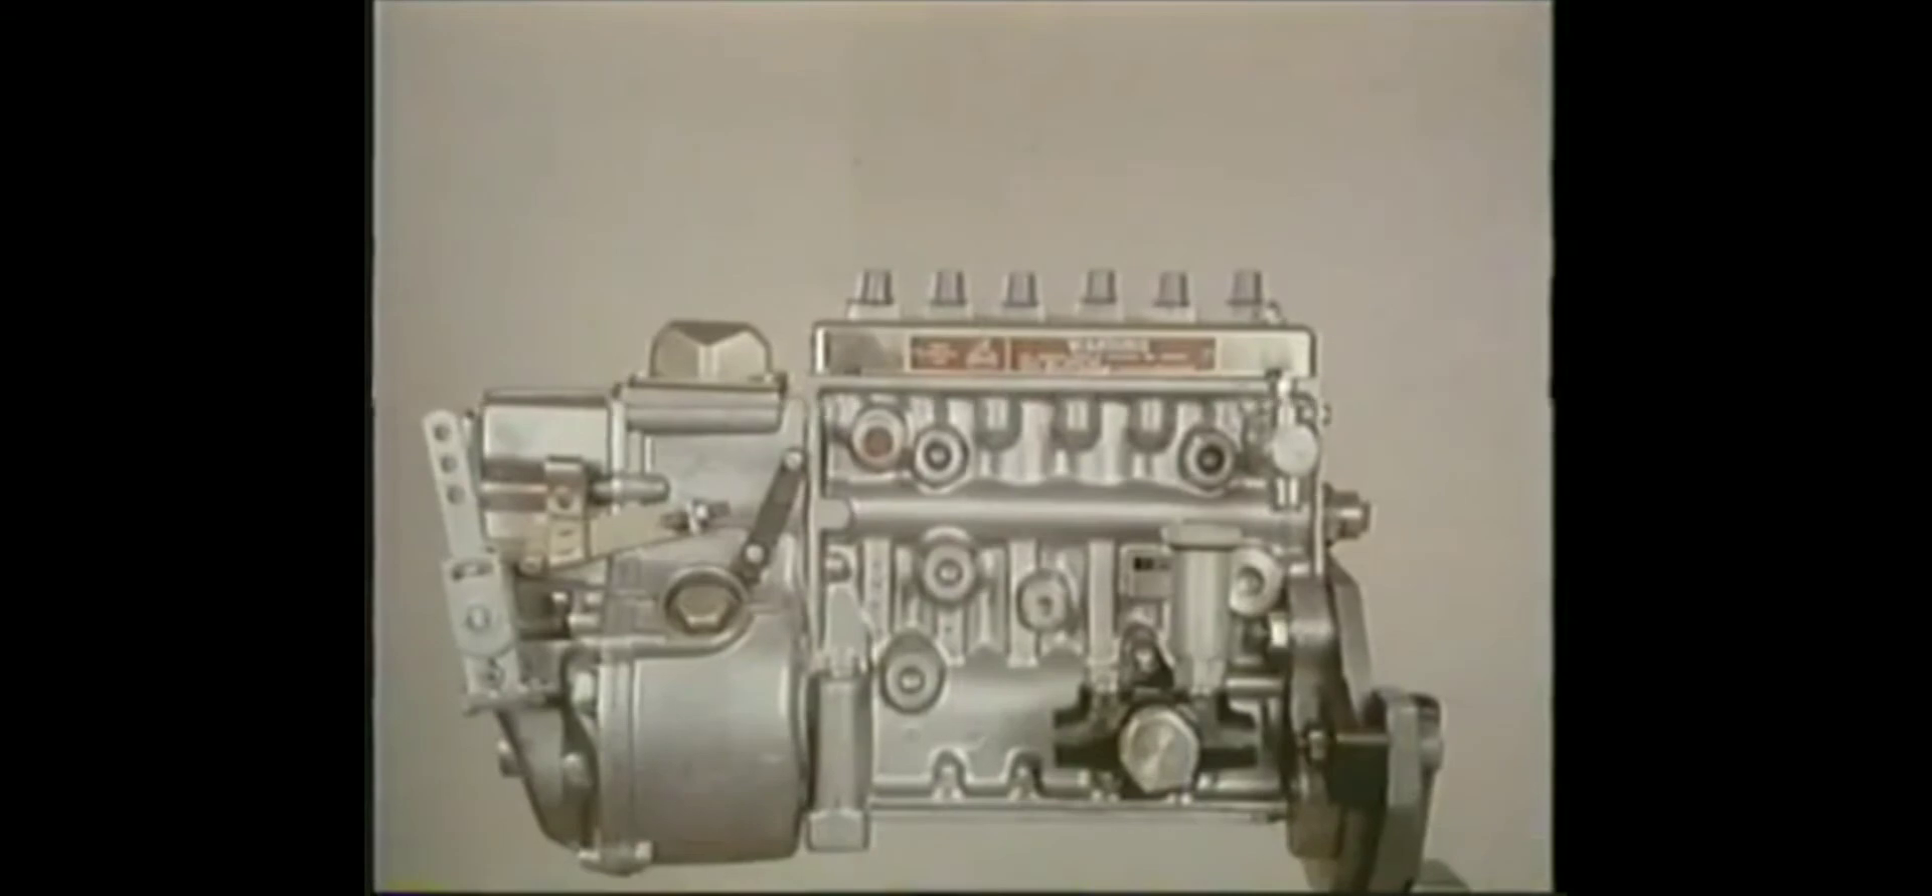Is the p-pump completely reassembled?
Yes.